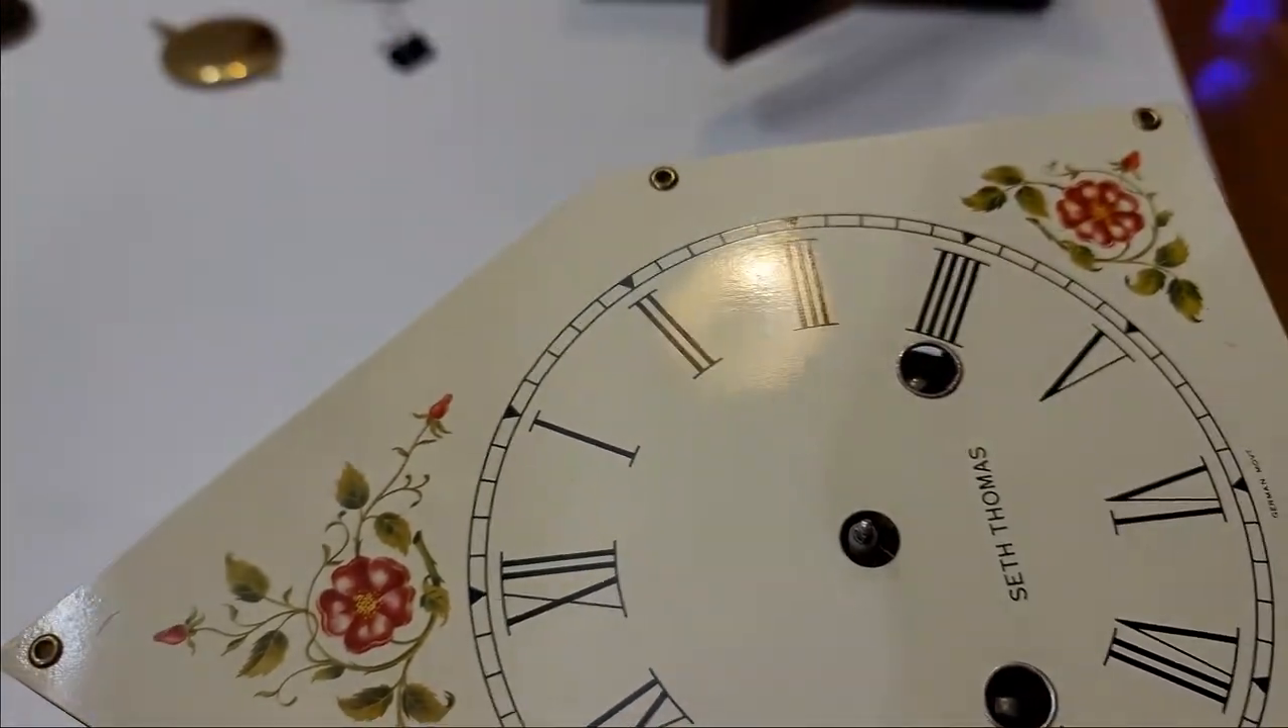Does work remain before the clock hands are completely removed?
No.